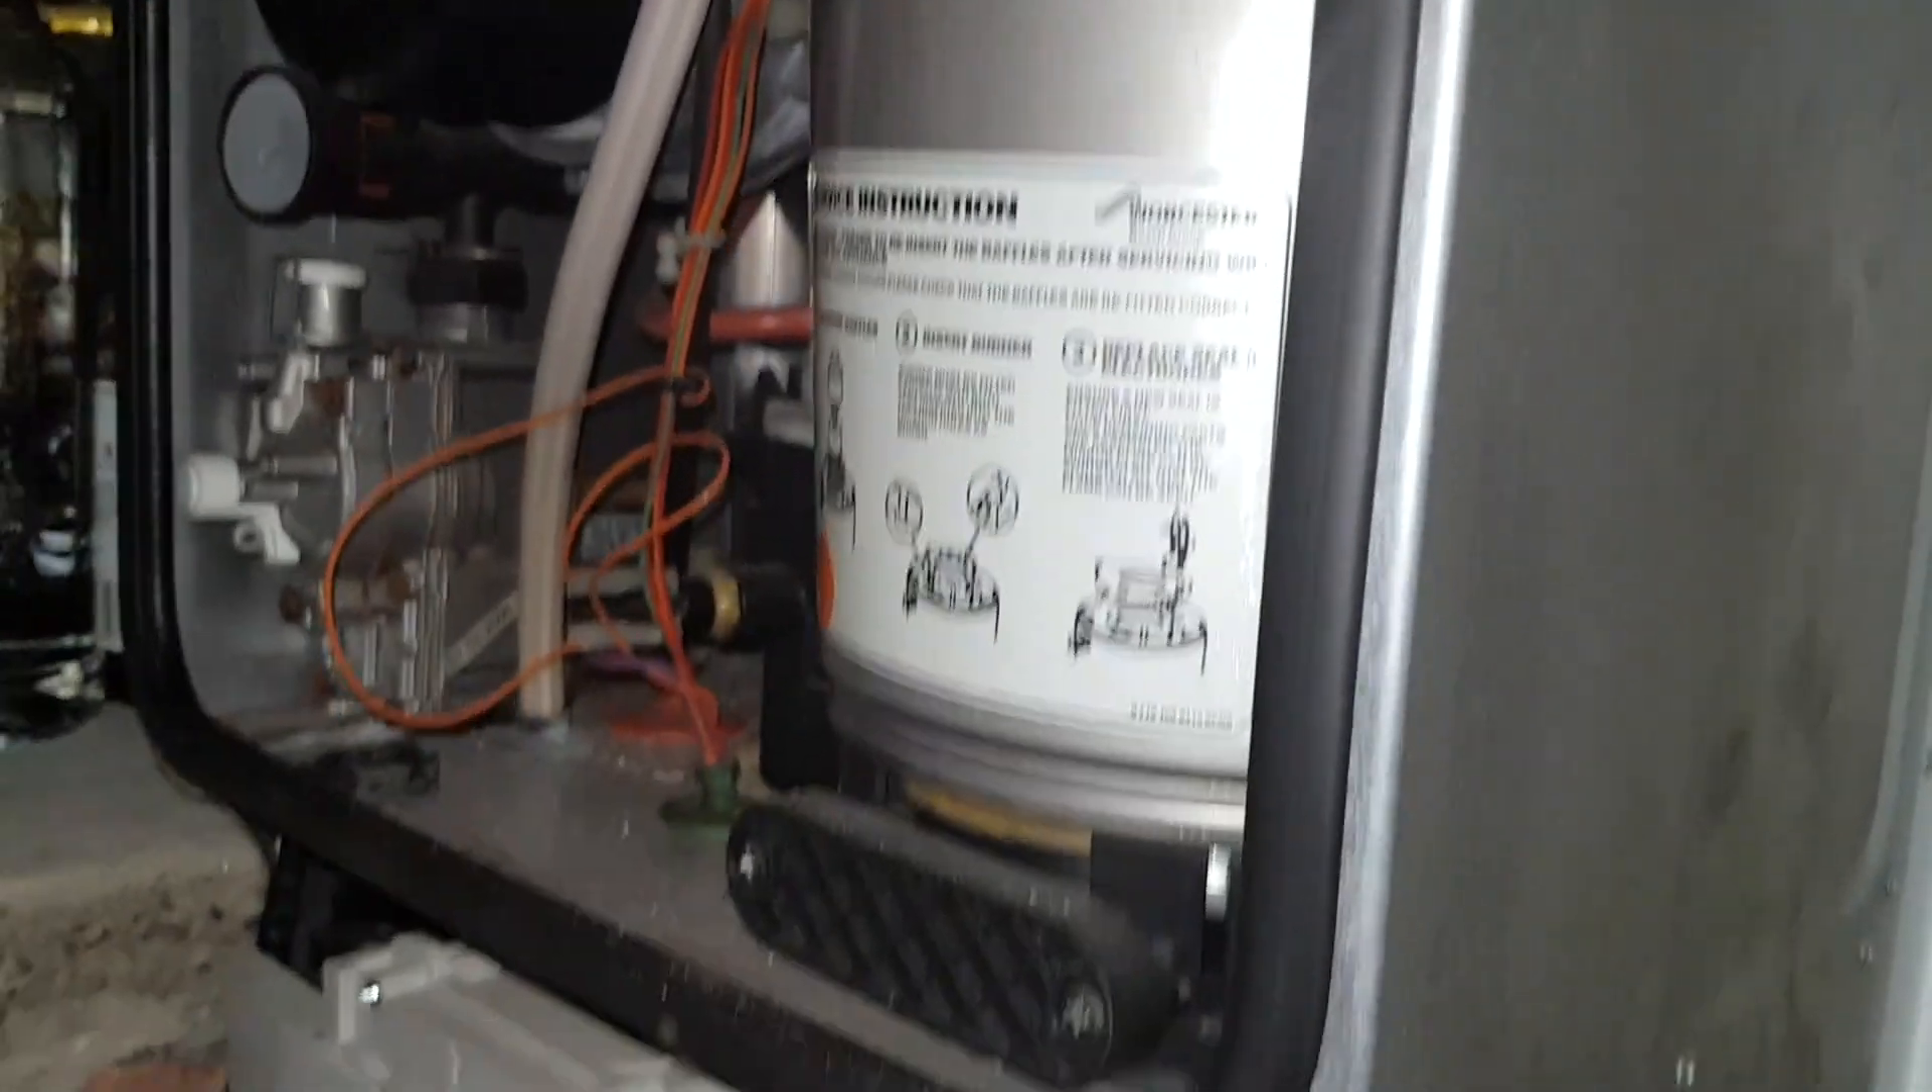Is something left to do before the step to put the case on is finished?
Yes.